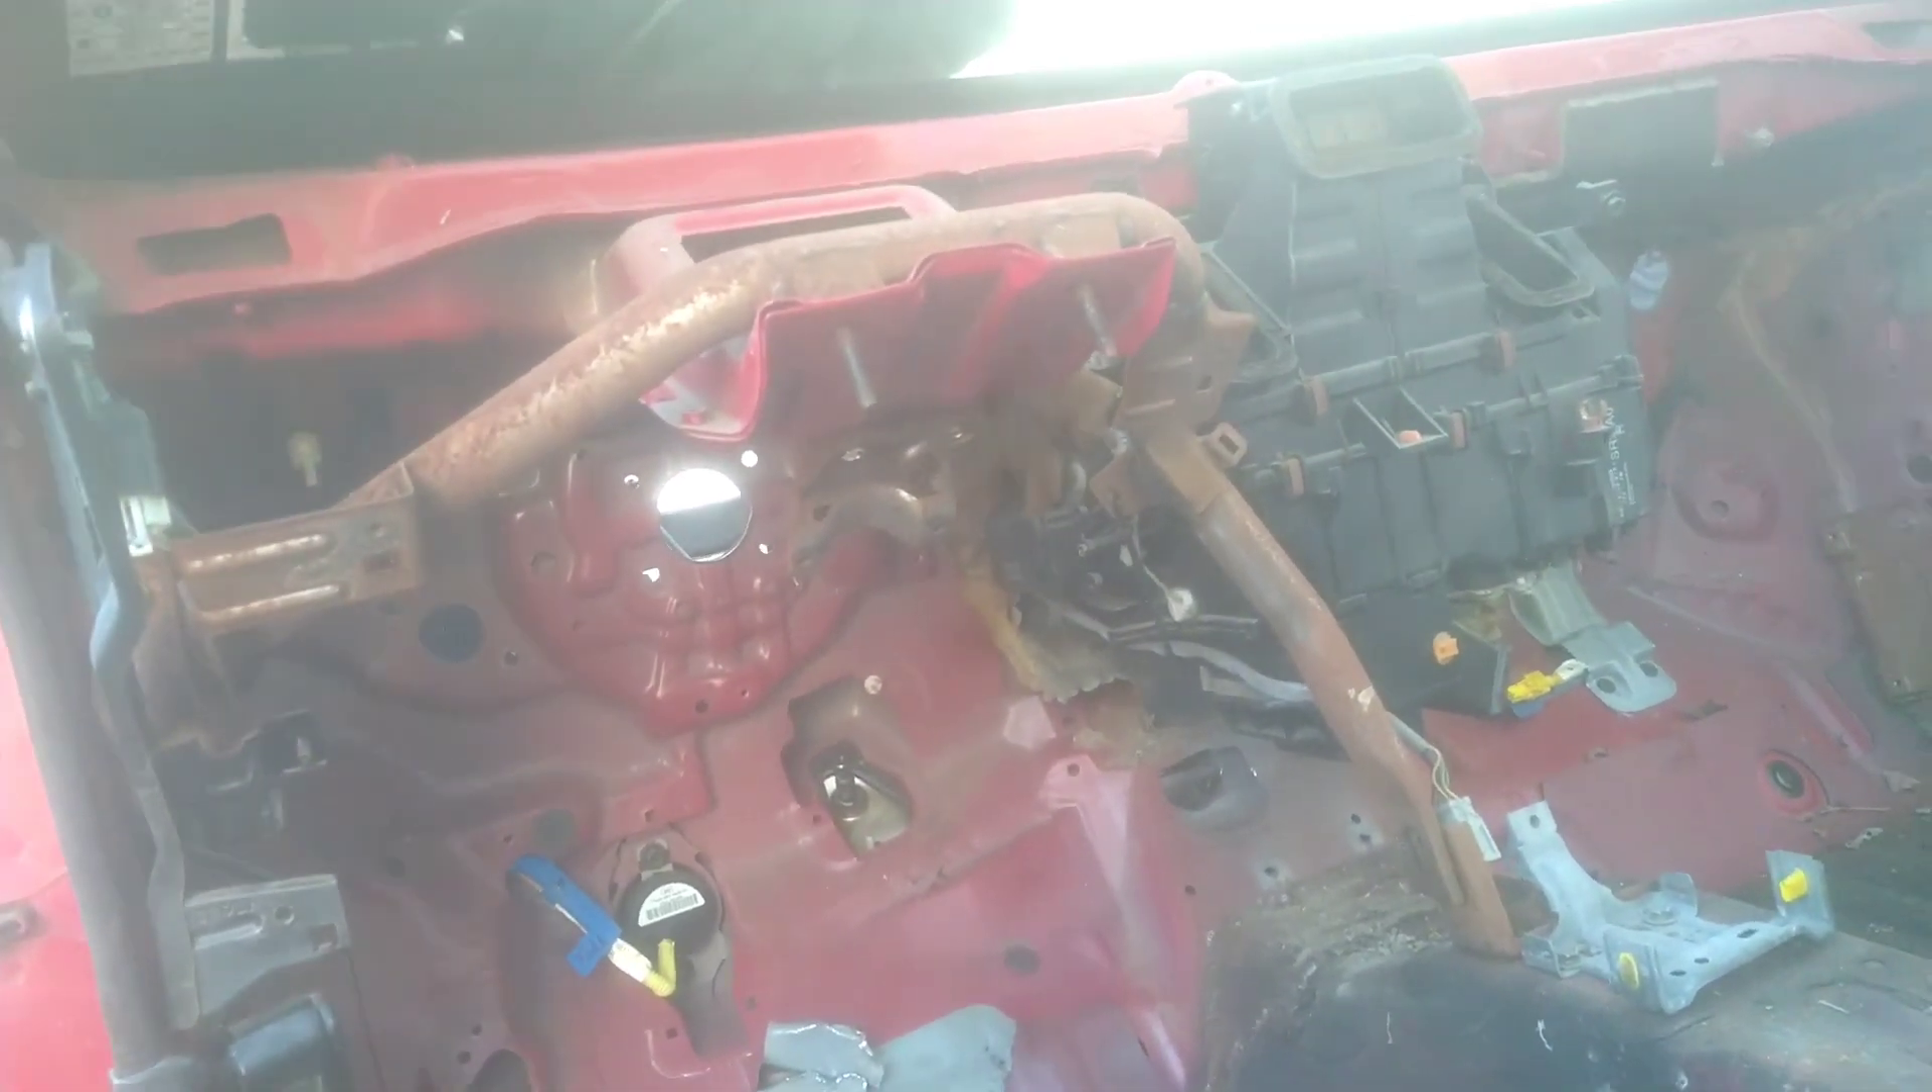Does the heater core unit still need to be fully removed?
Yes.